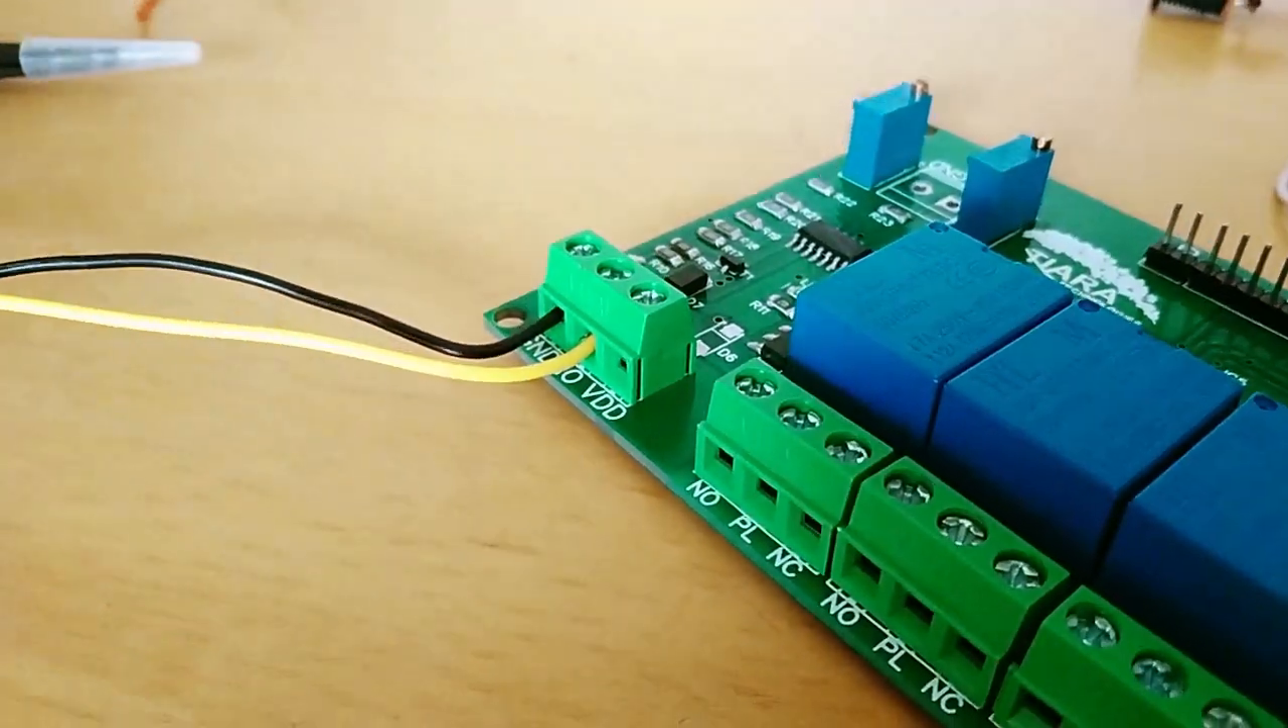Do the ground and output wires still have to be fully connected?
No.